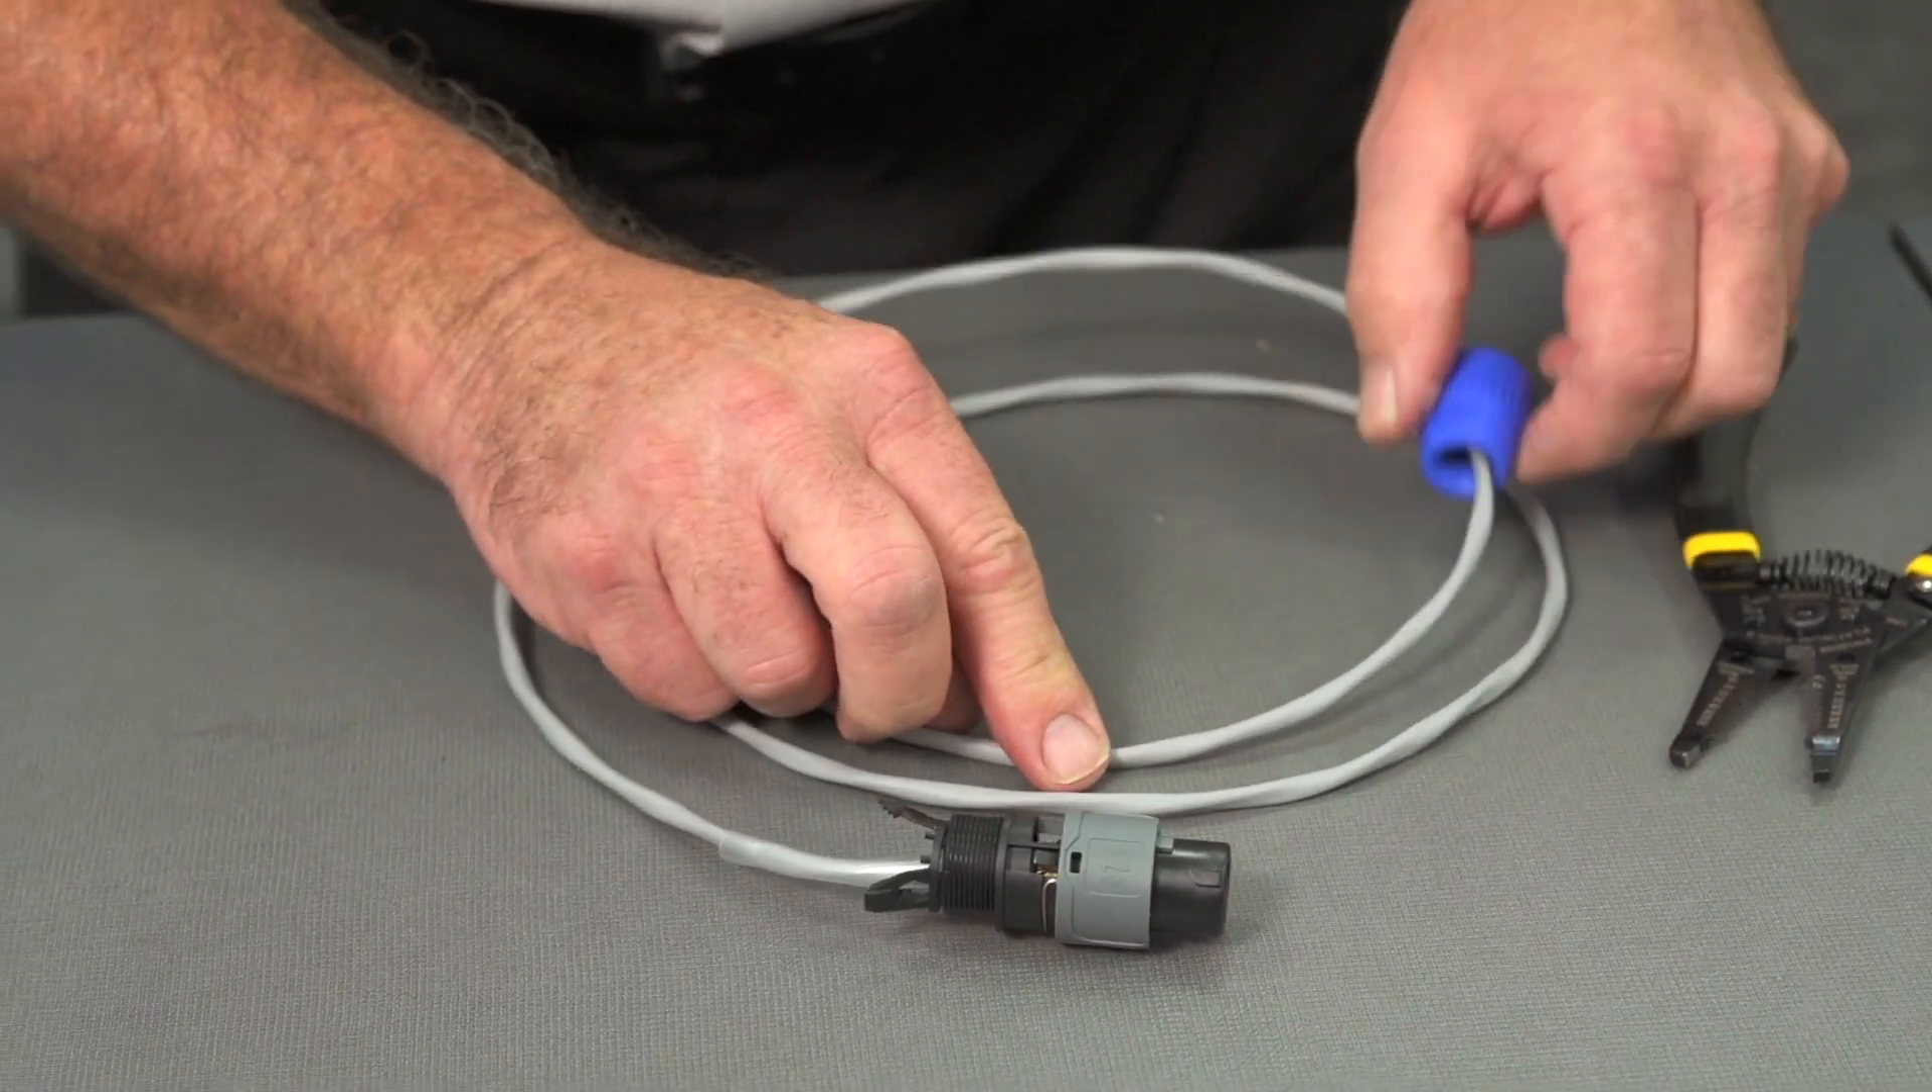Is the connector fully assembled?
No.